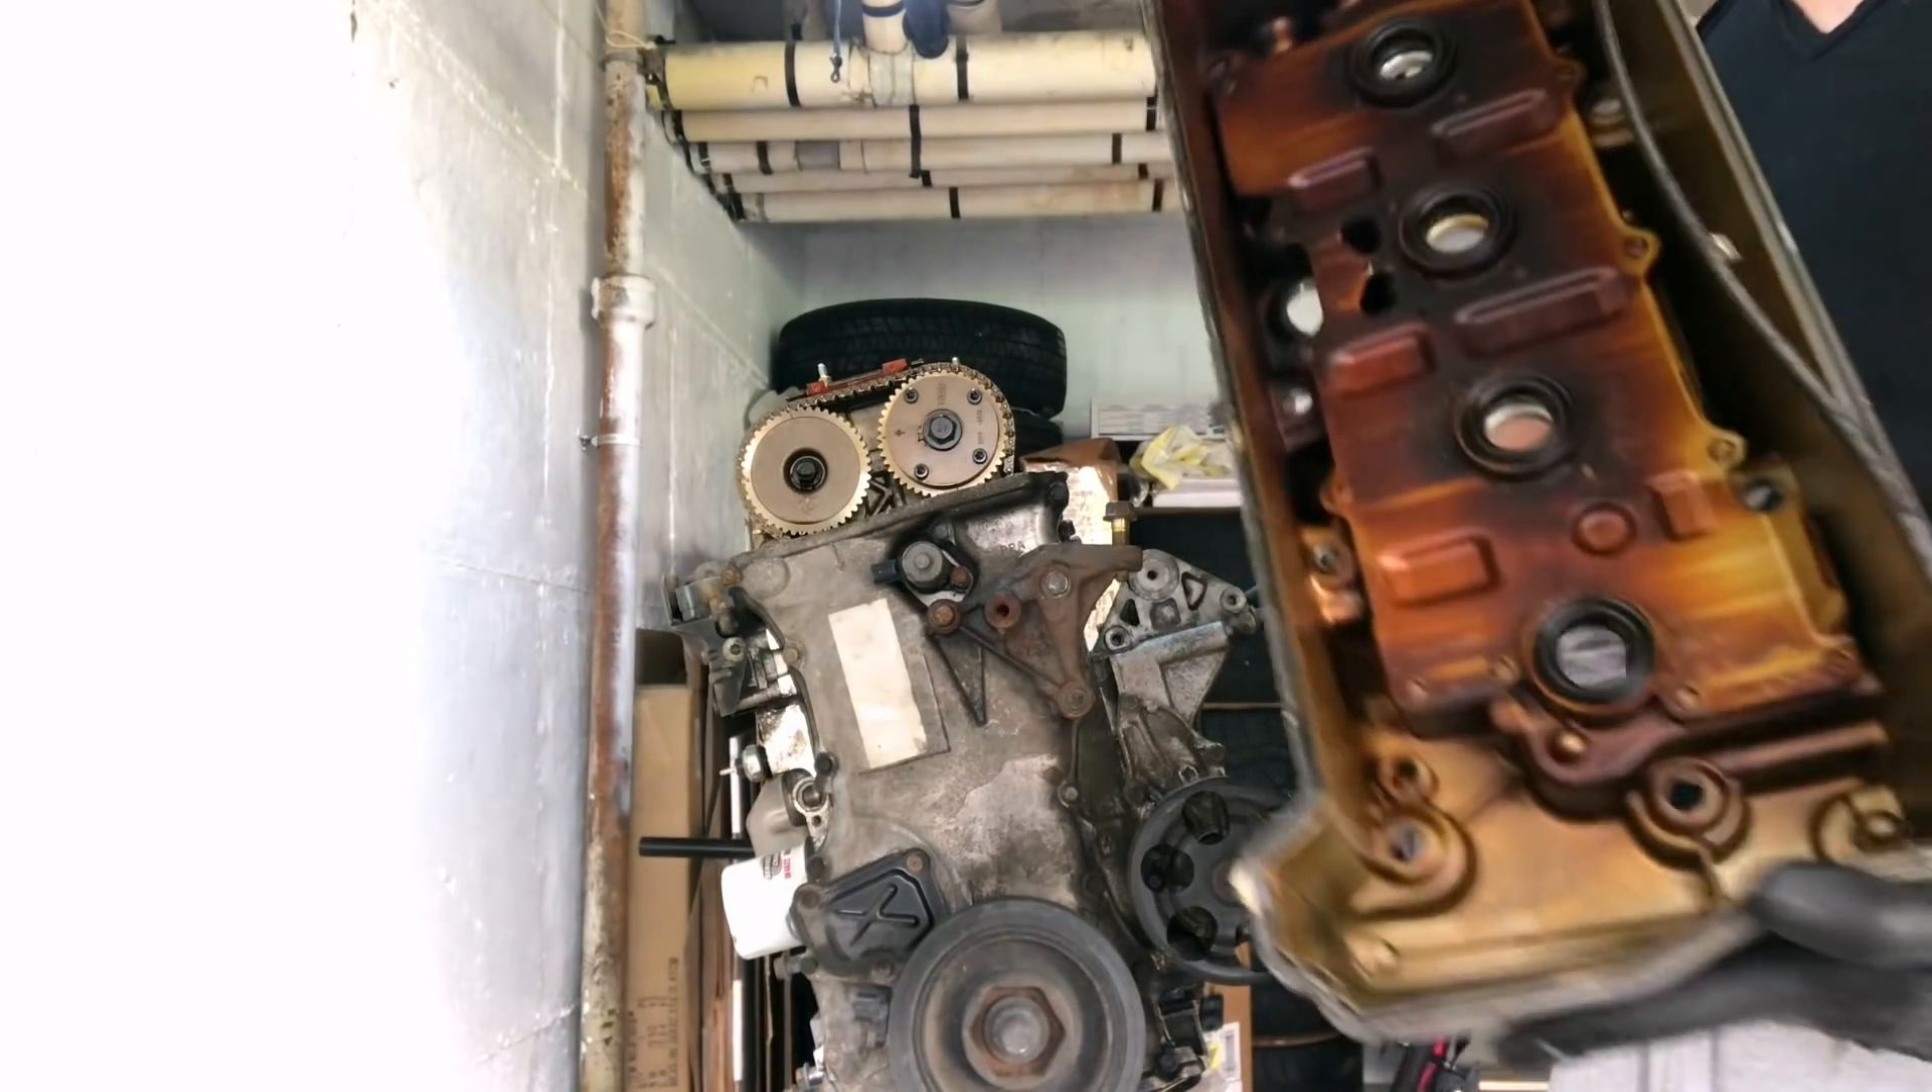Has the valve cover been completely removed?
Yes.